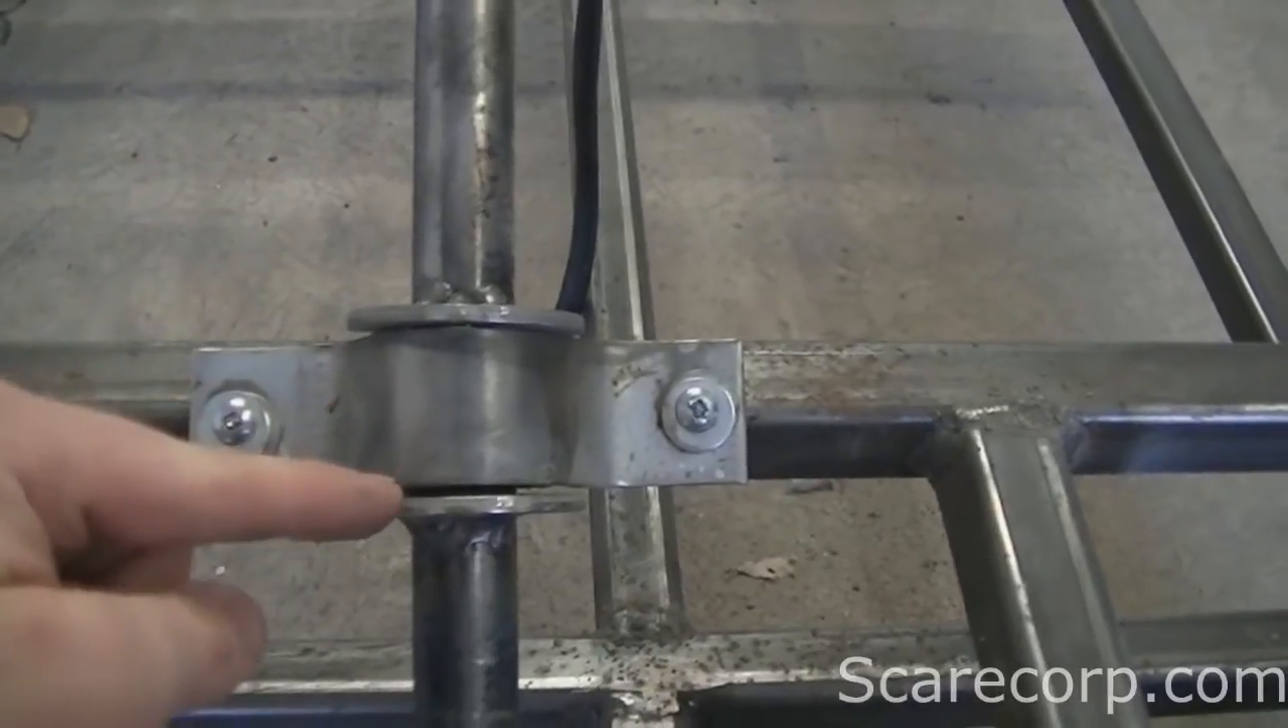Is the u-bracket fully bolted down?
Yes.